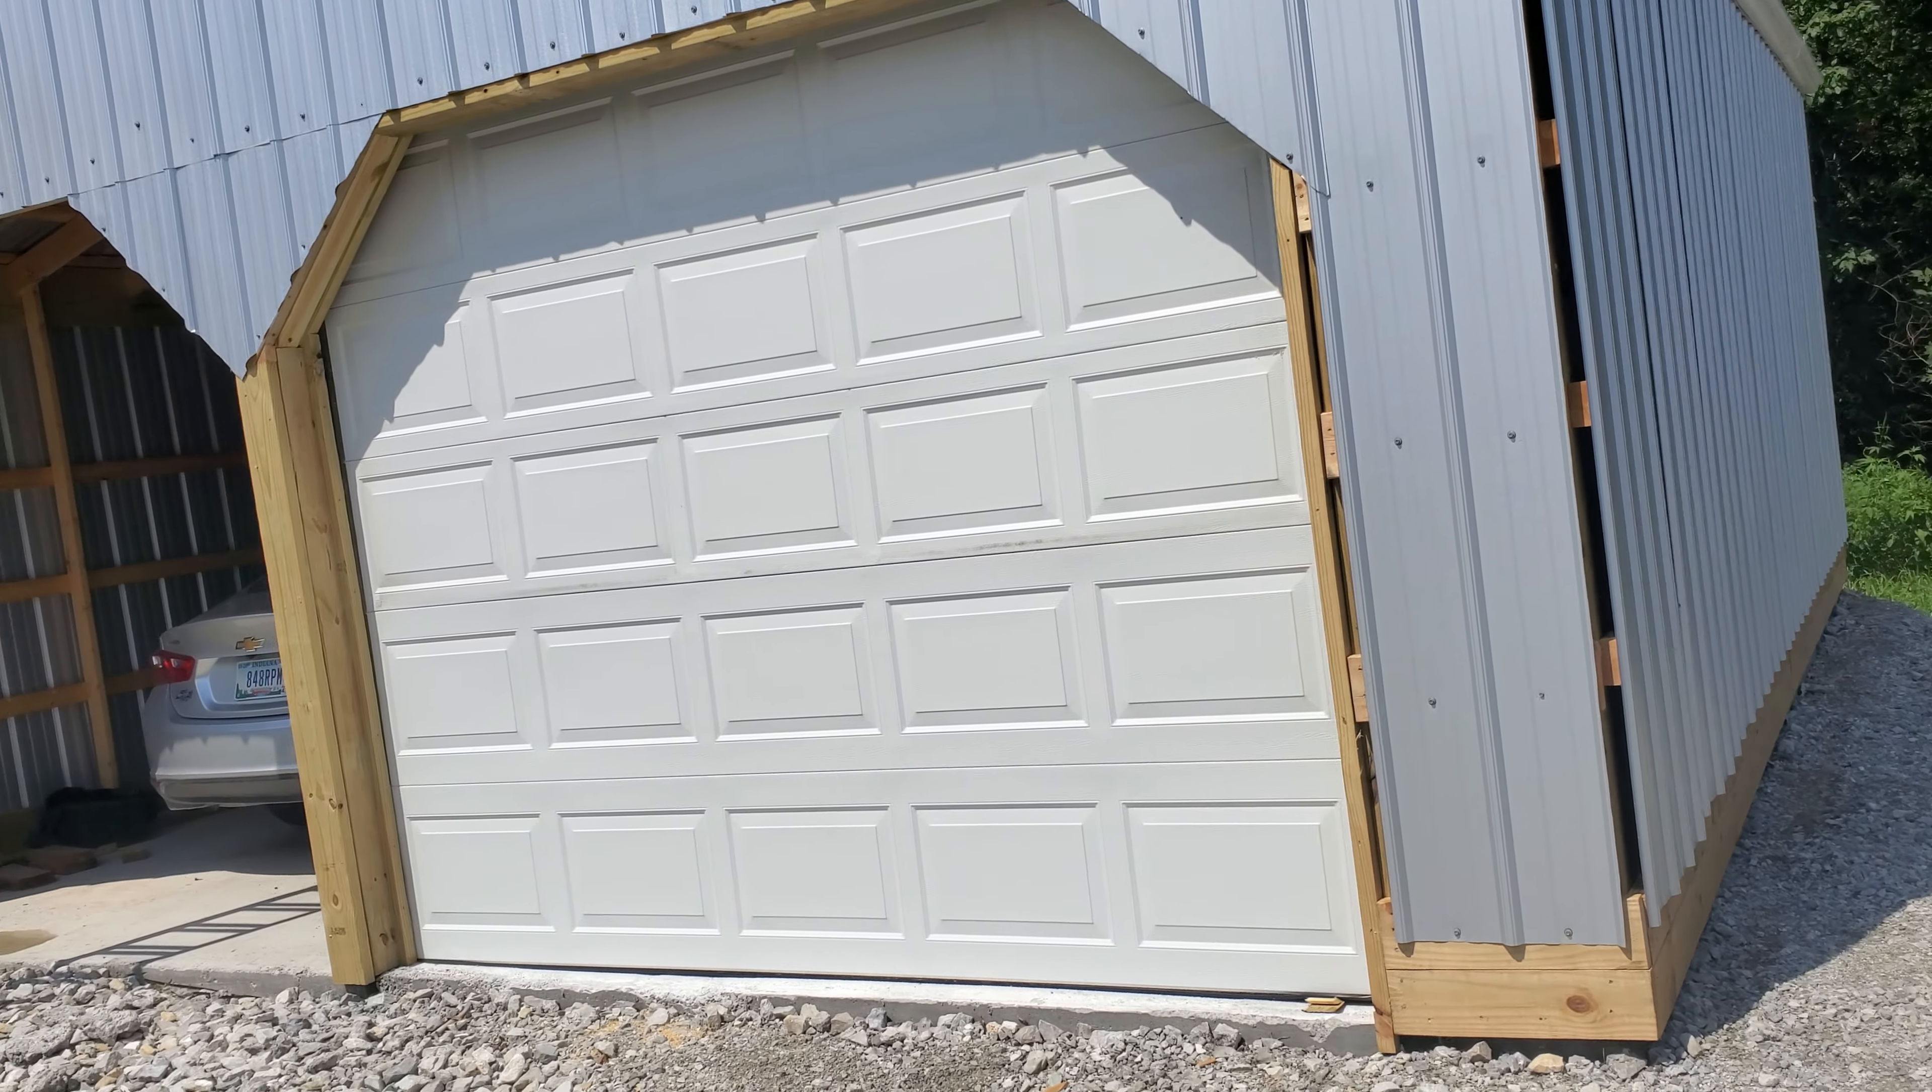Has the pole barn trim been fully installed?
No.